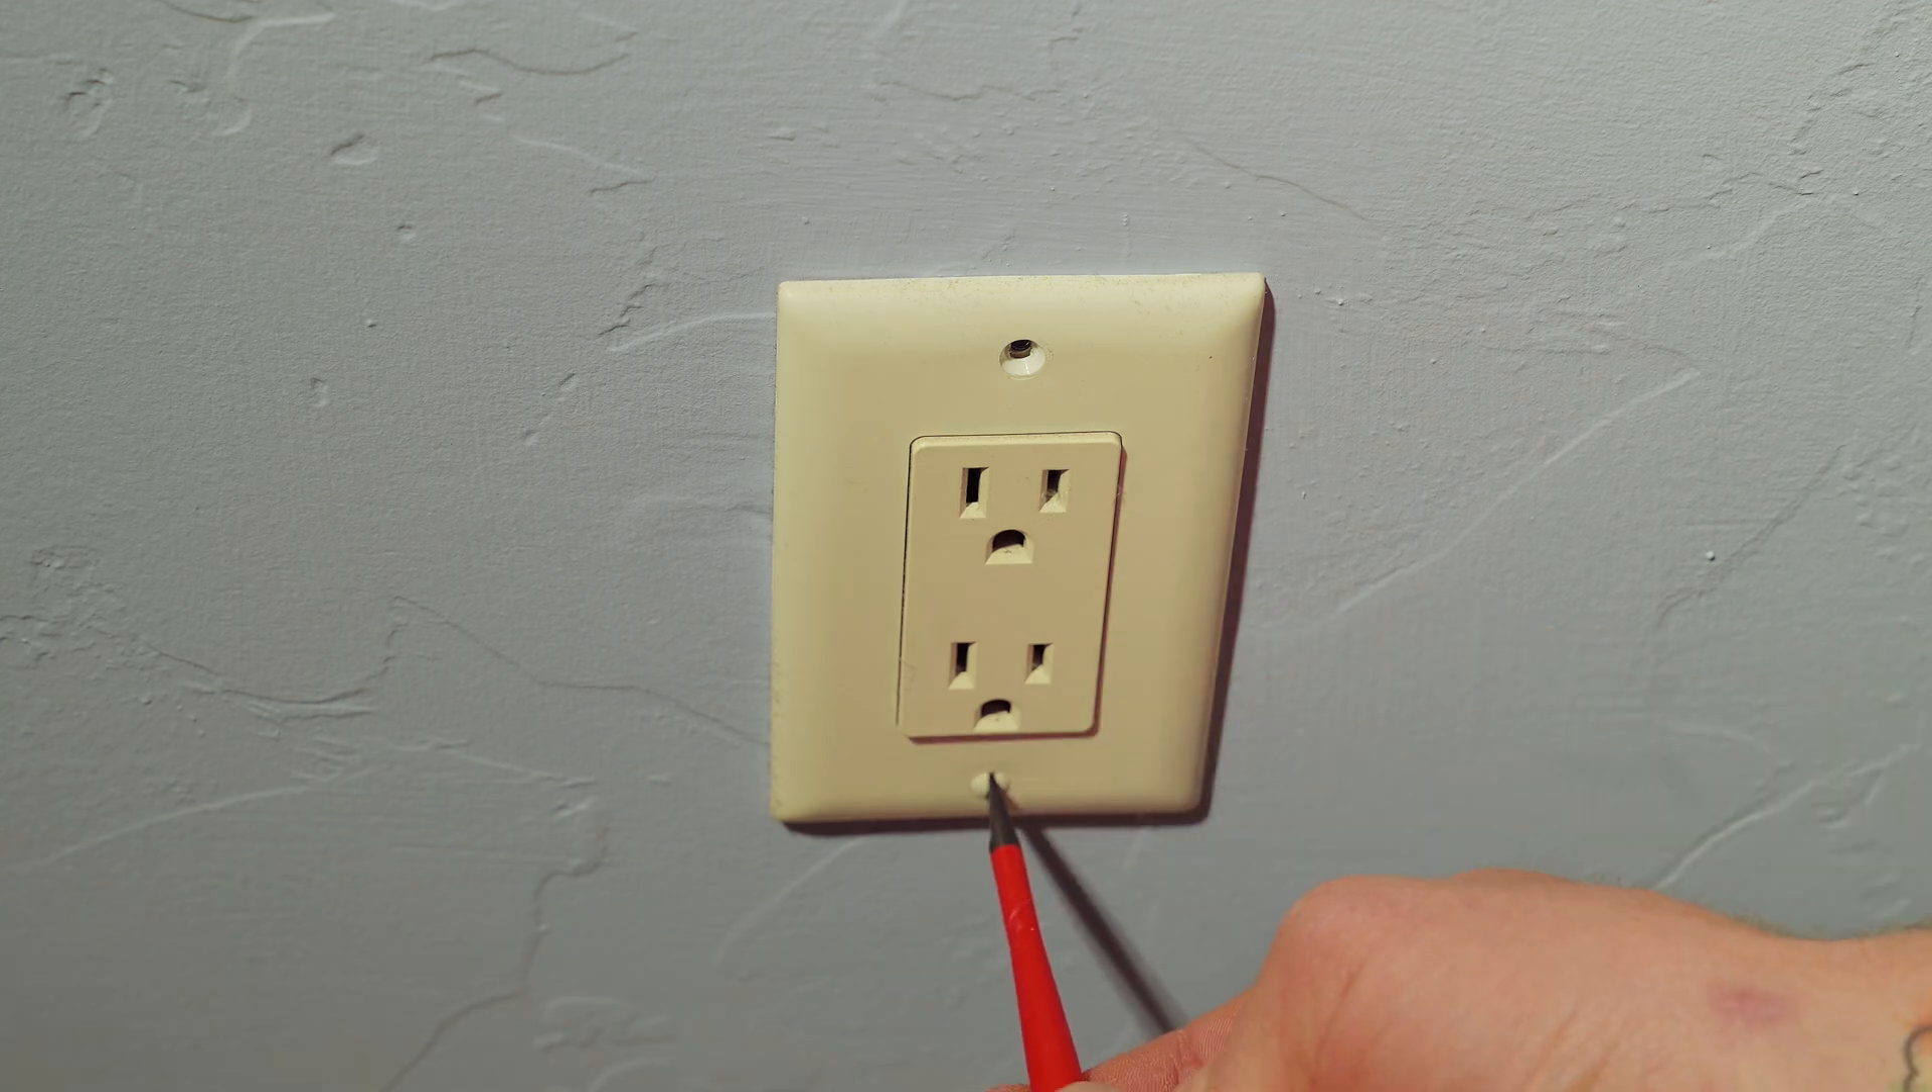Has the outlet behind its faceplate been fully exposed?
No.